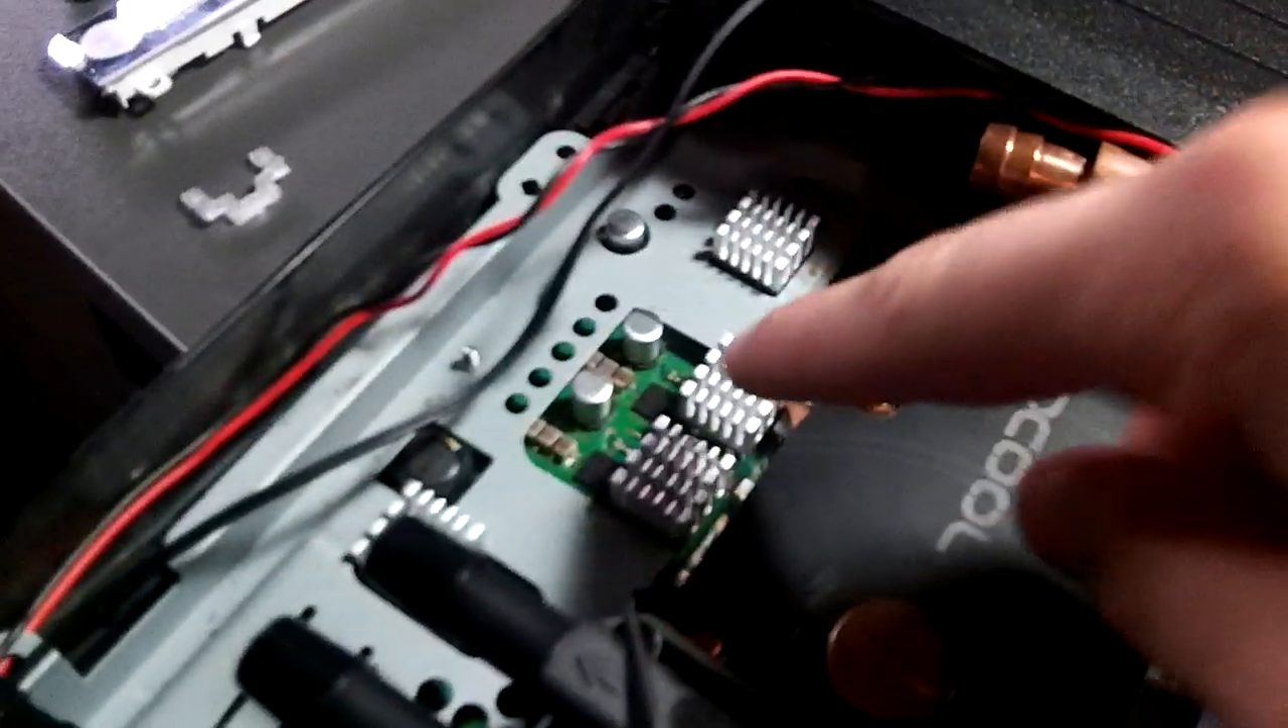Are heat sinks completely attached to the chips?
Yes.